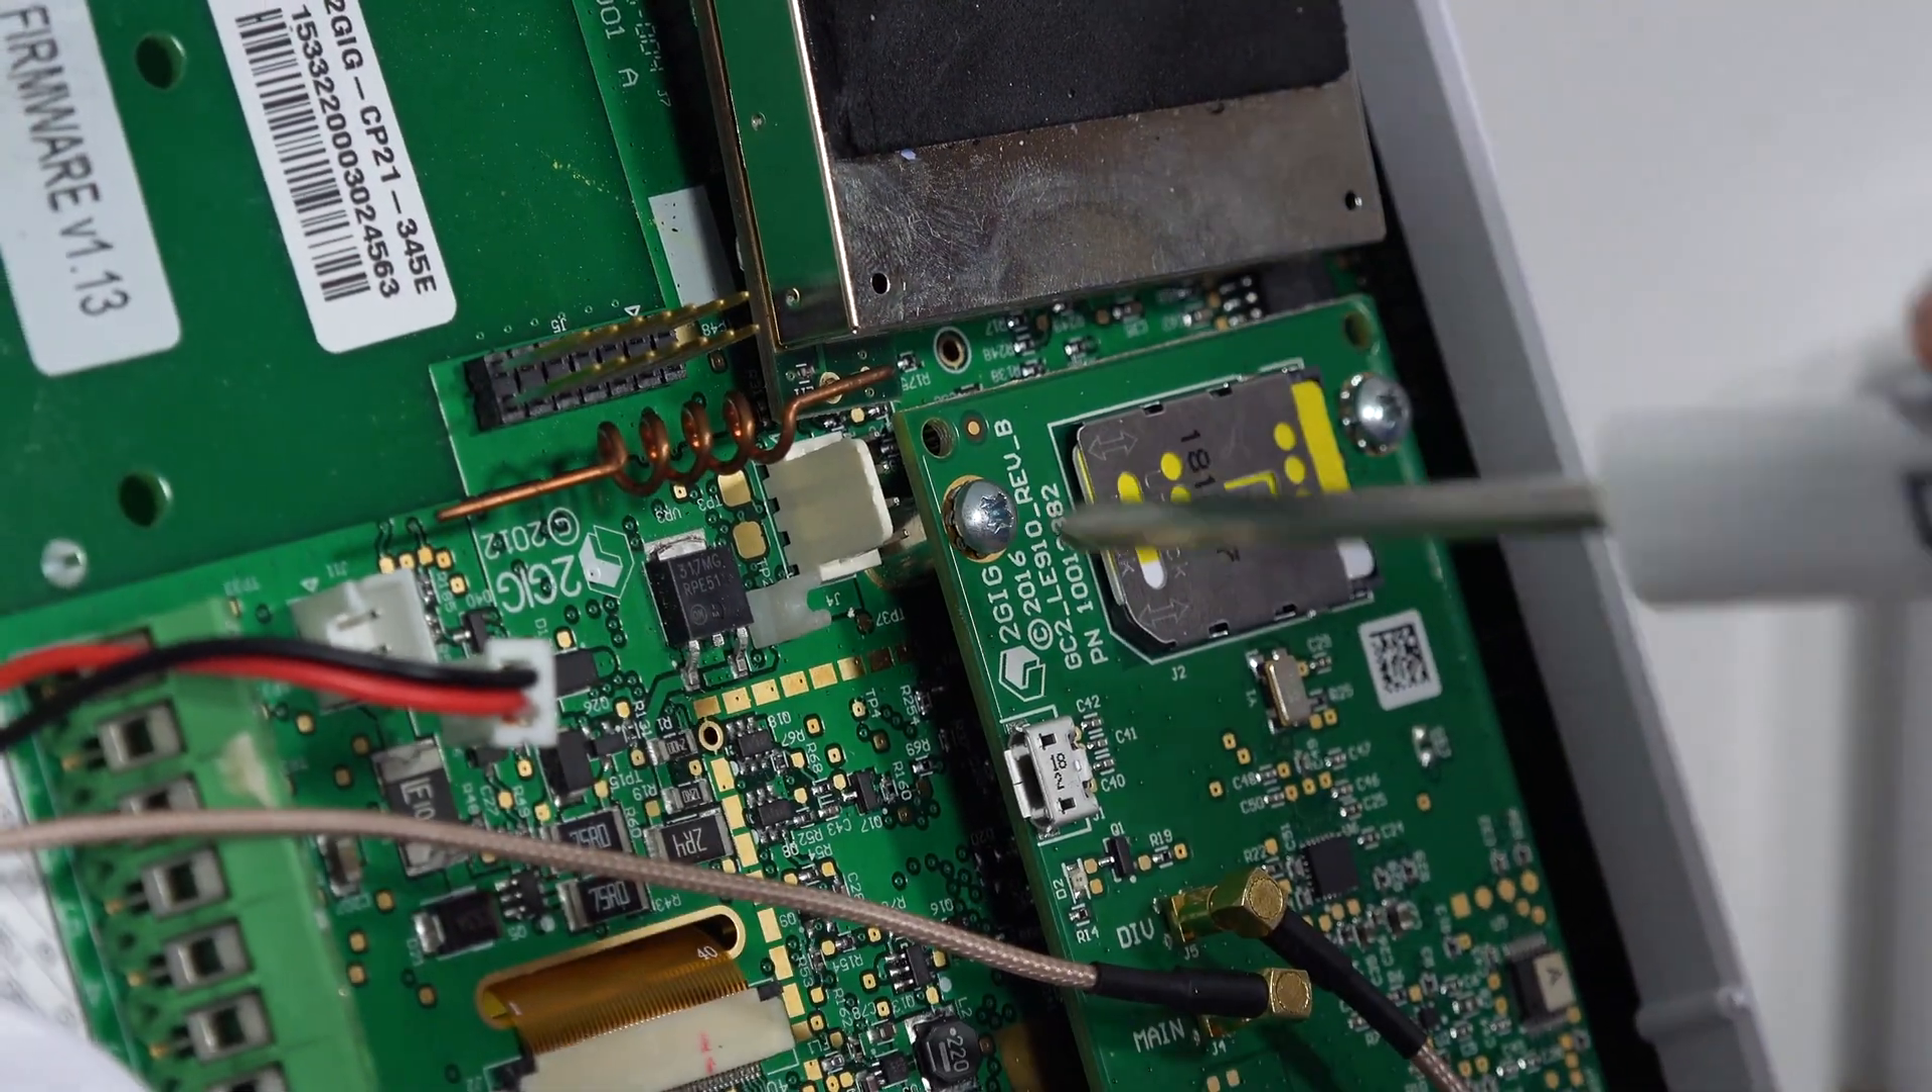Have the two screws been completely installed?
Yes.